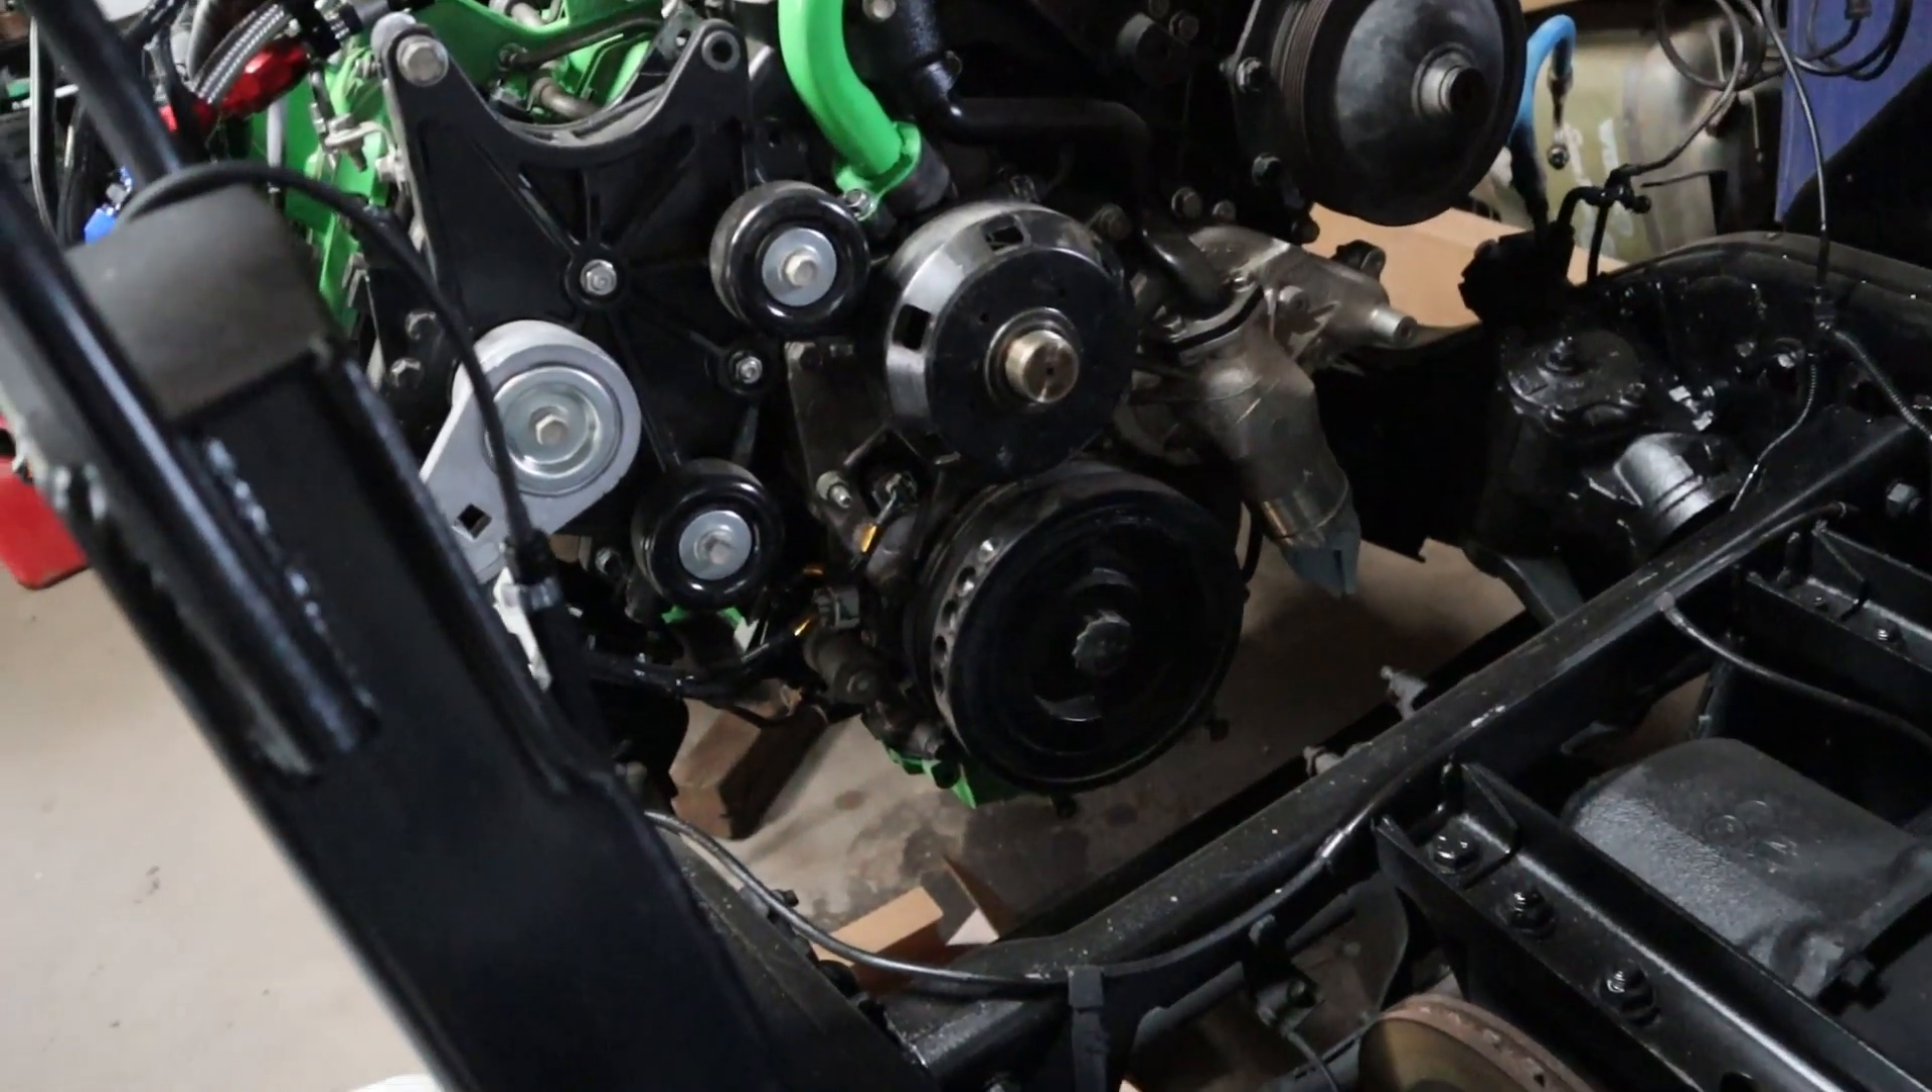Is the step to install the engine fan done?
No.